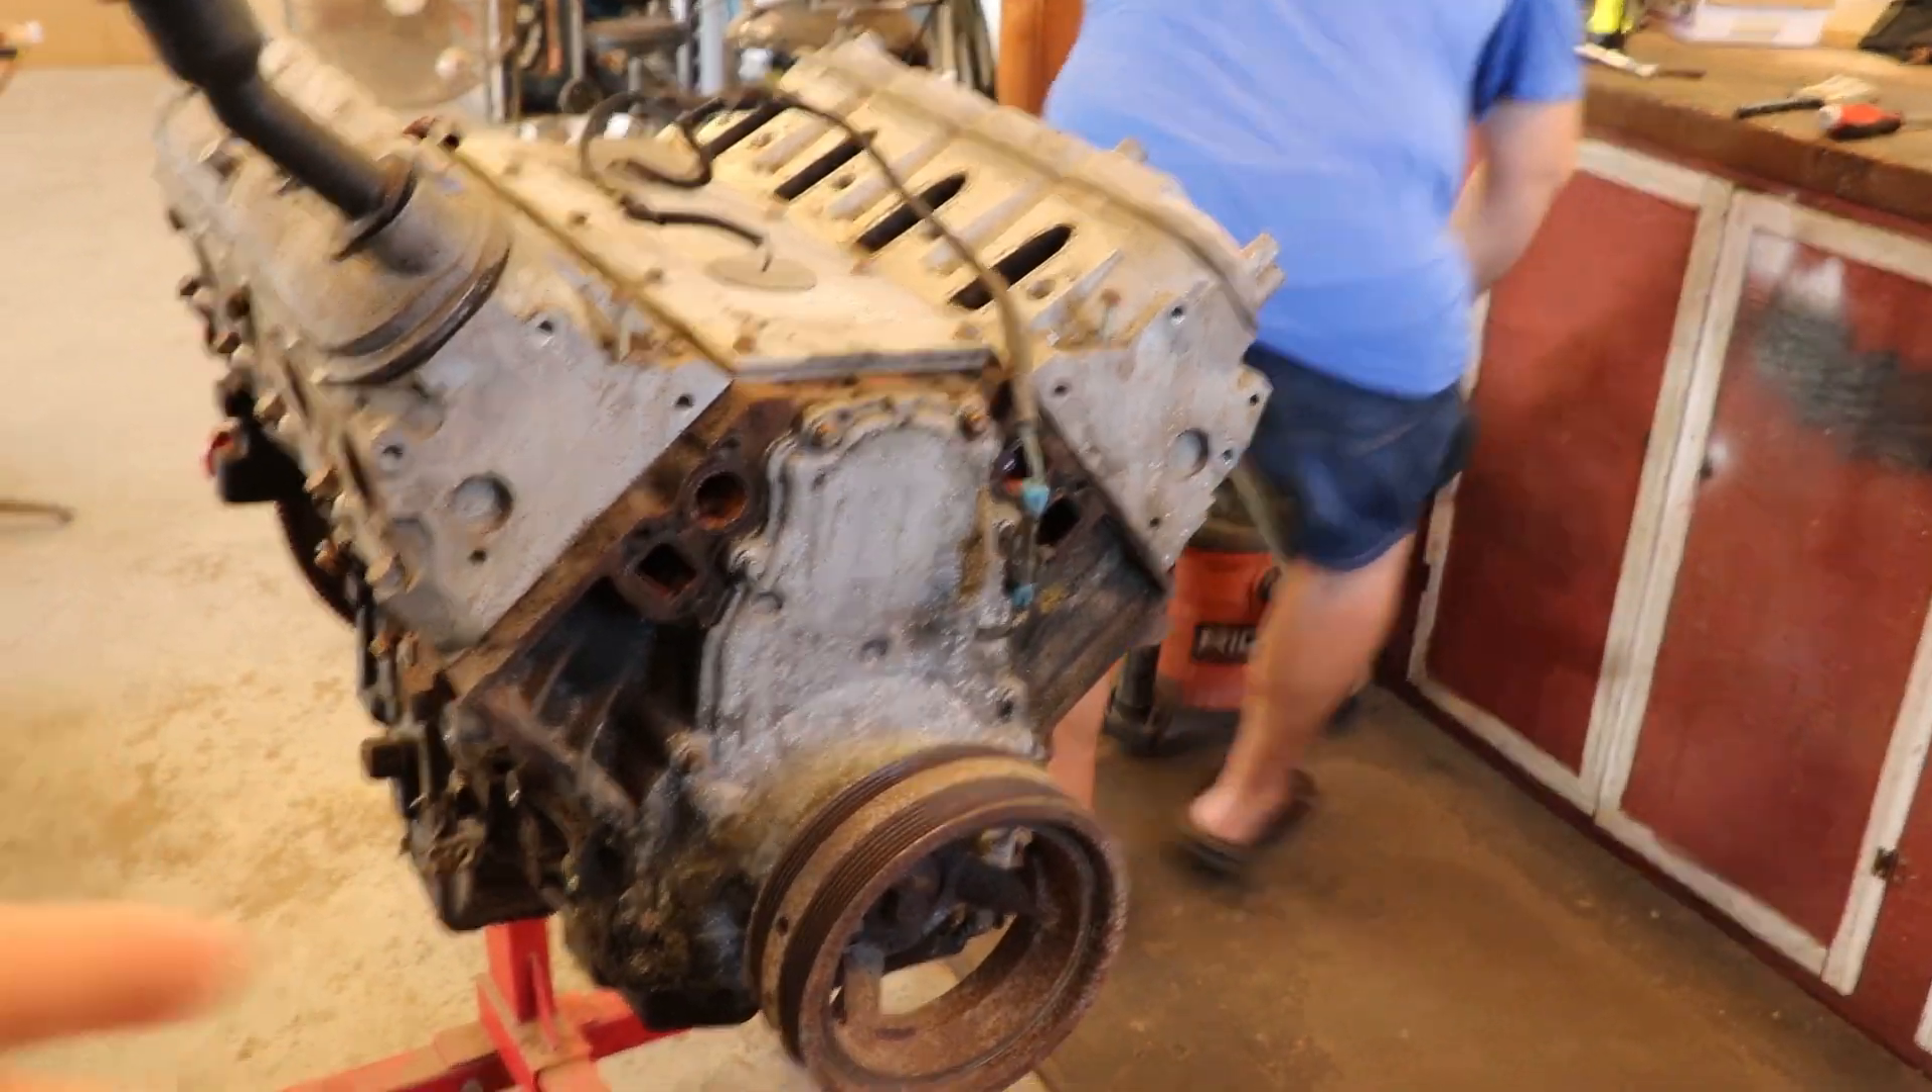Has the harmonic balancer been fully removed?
No.